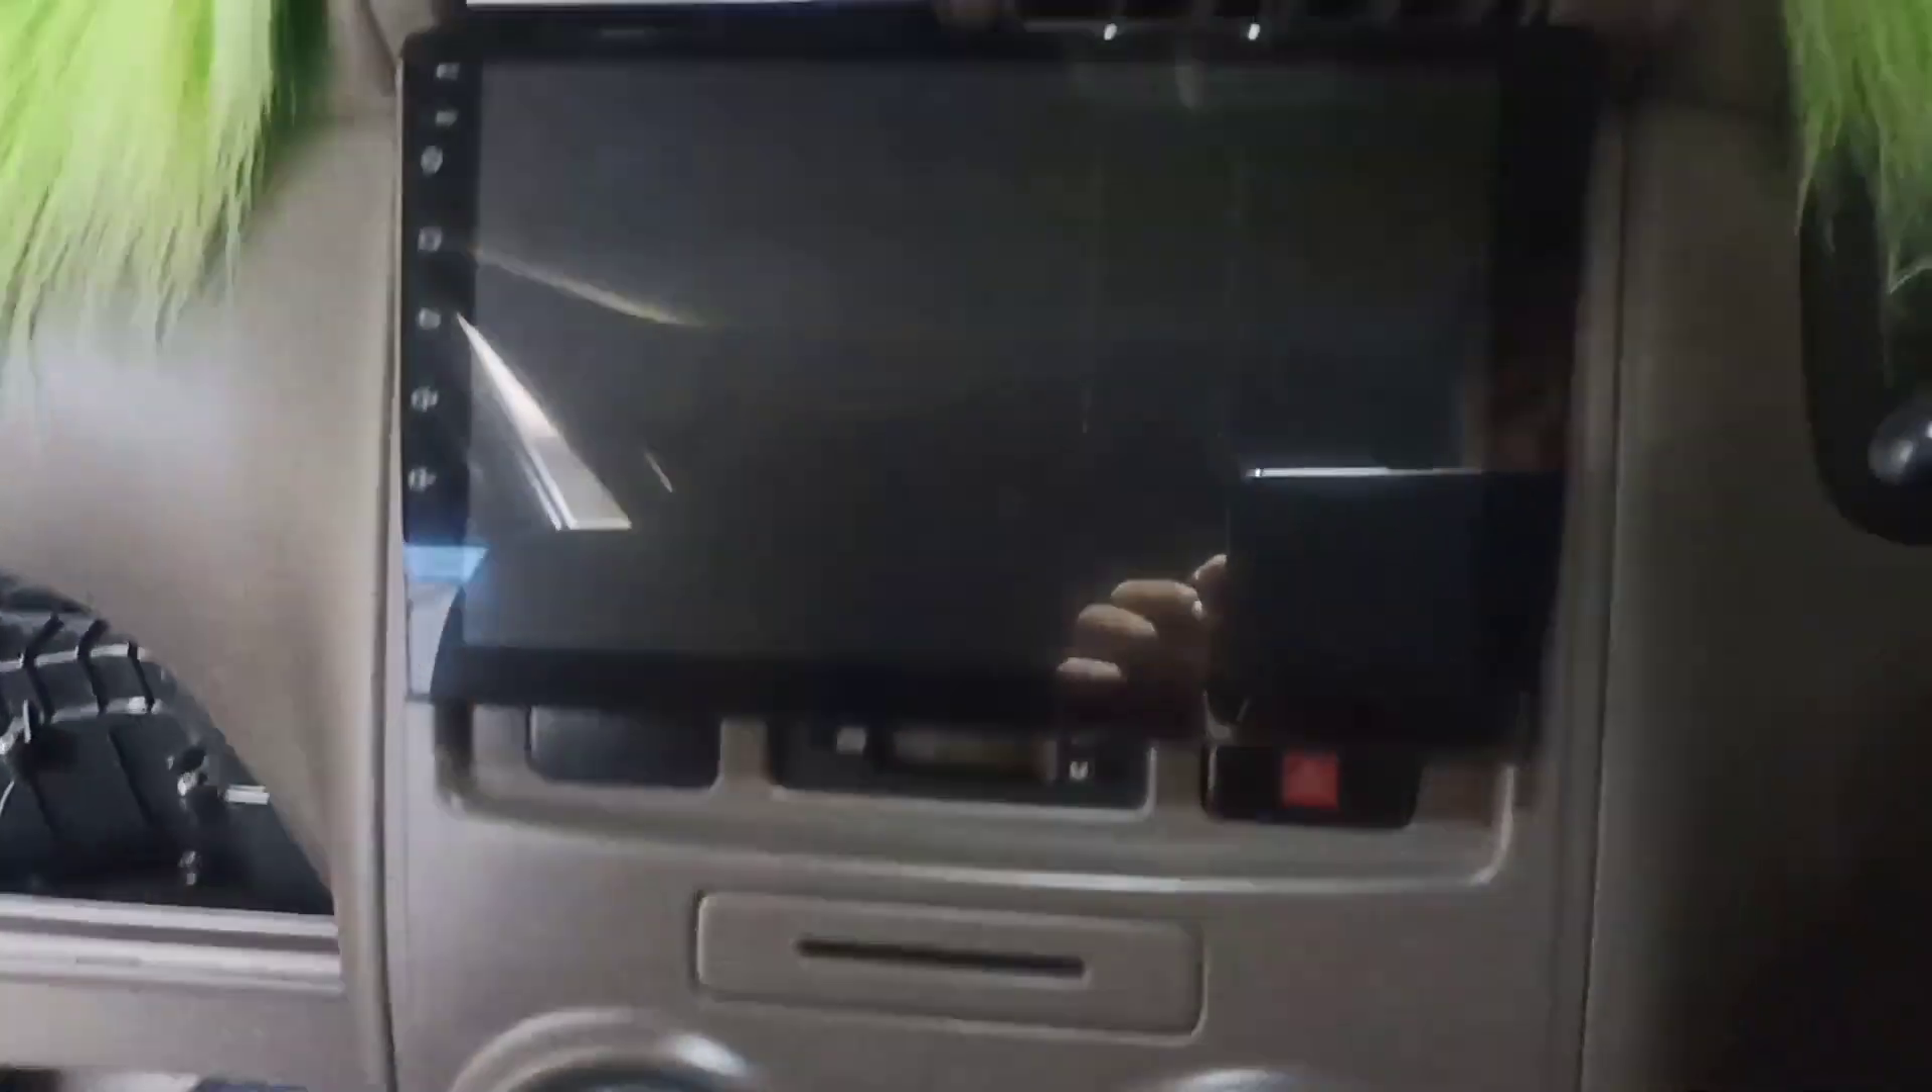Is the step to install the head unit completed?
Yes.